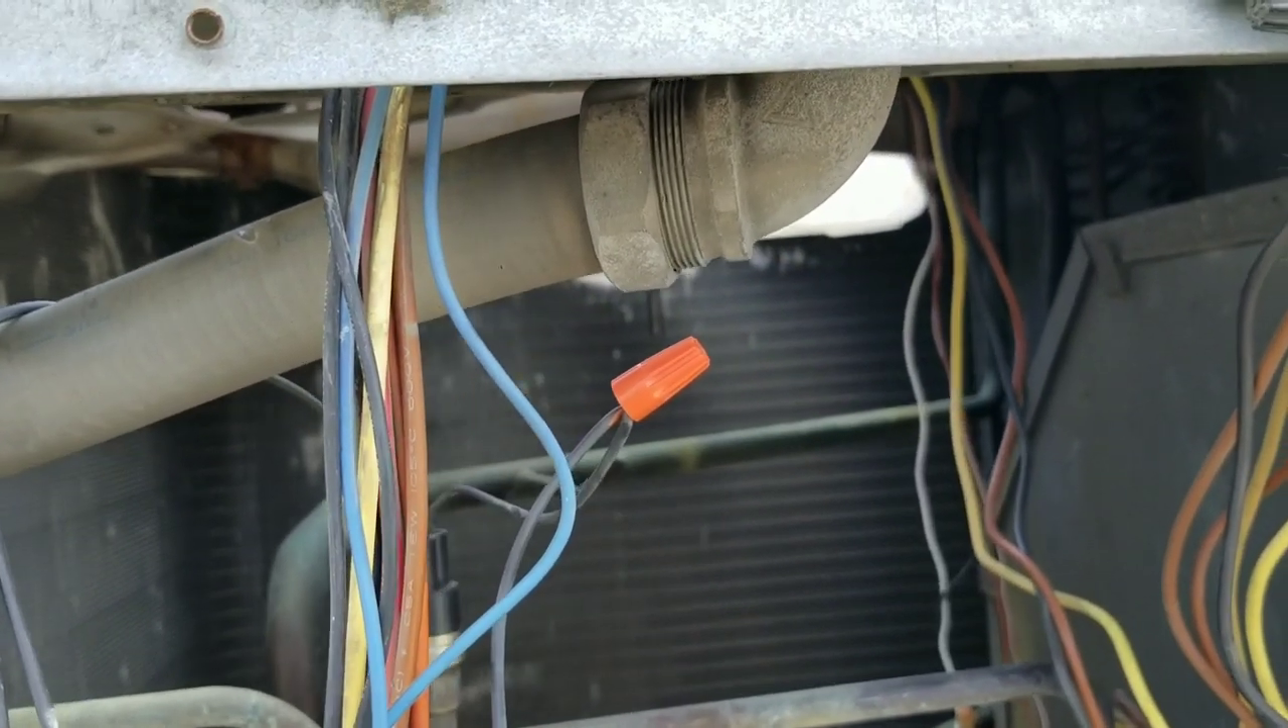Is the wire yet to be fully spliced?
No.